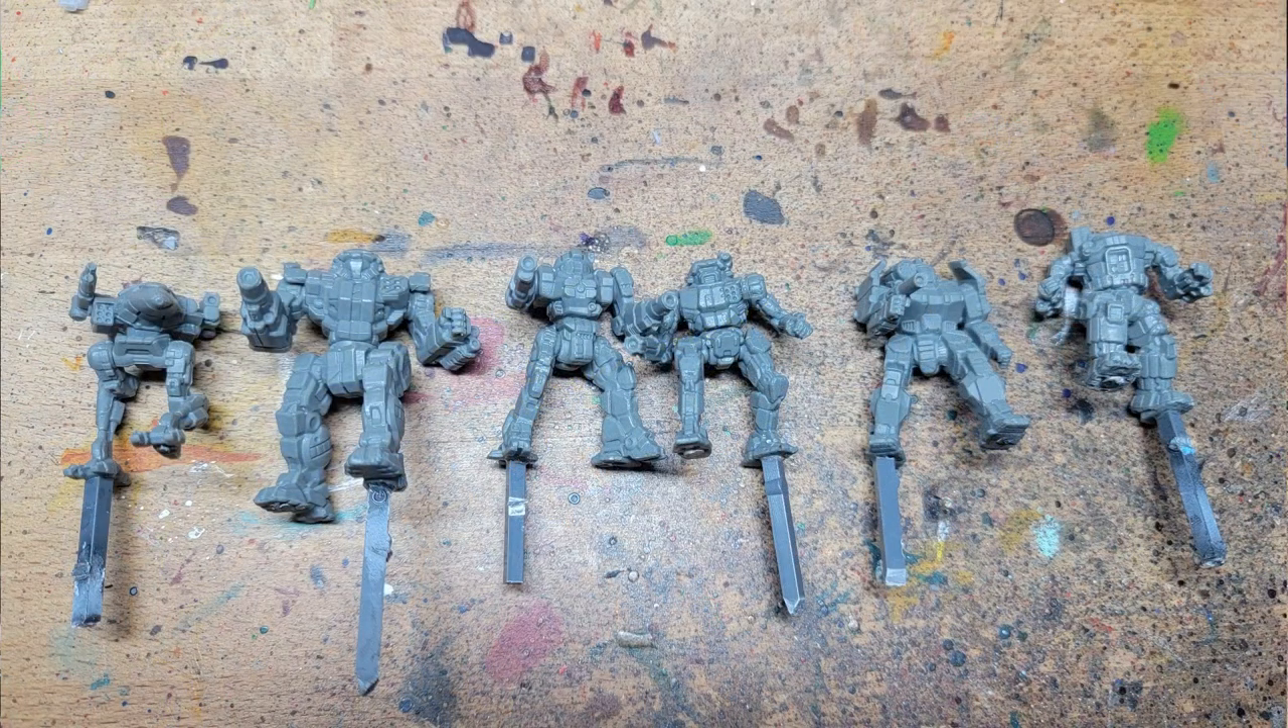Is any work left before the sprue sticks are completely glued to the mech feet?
No.